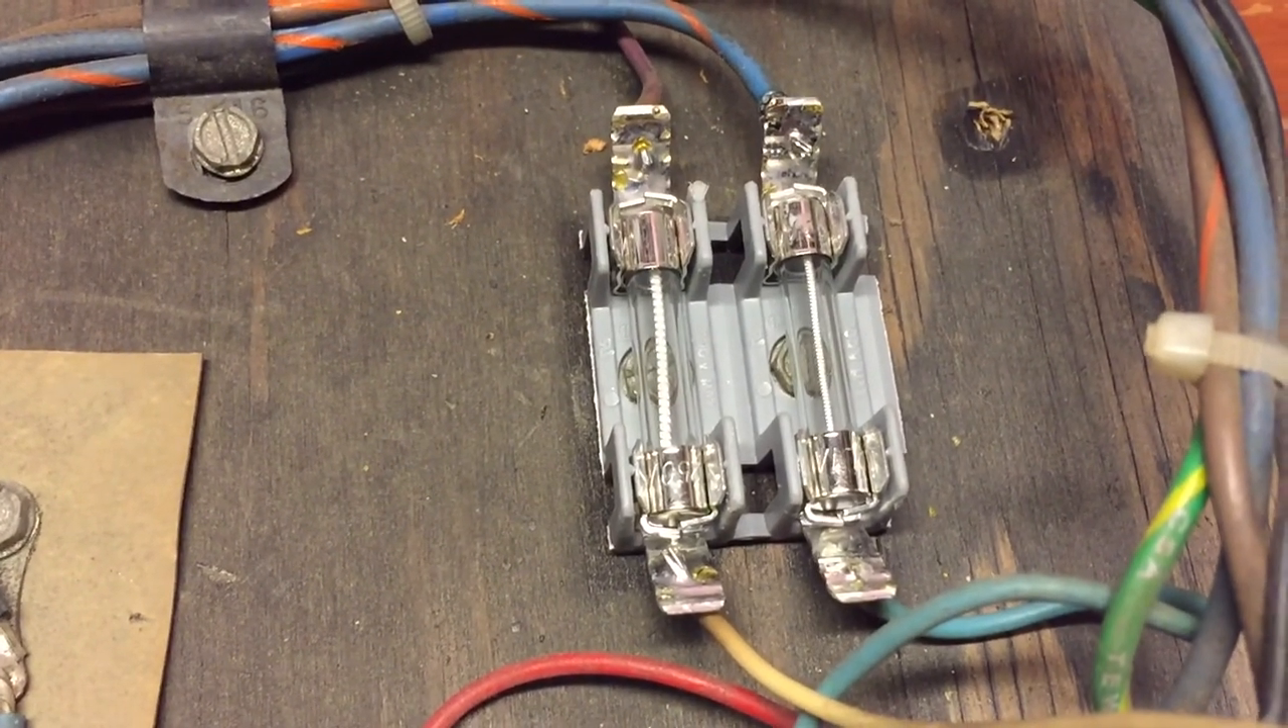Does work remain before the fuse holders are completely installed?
No.